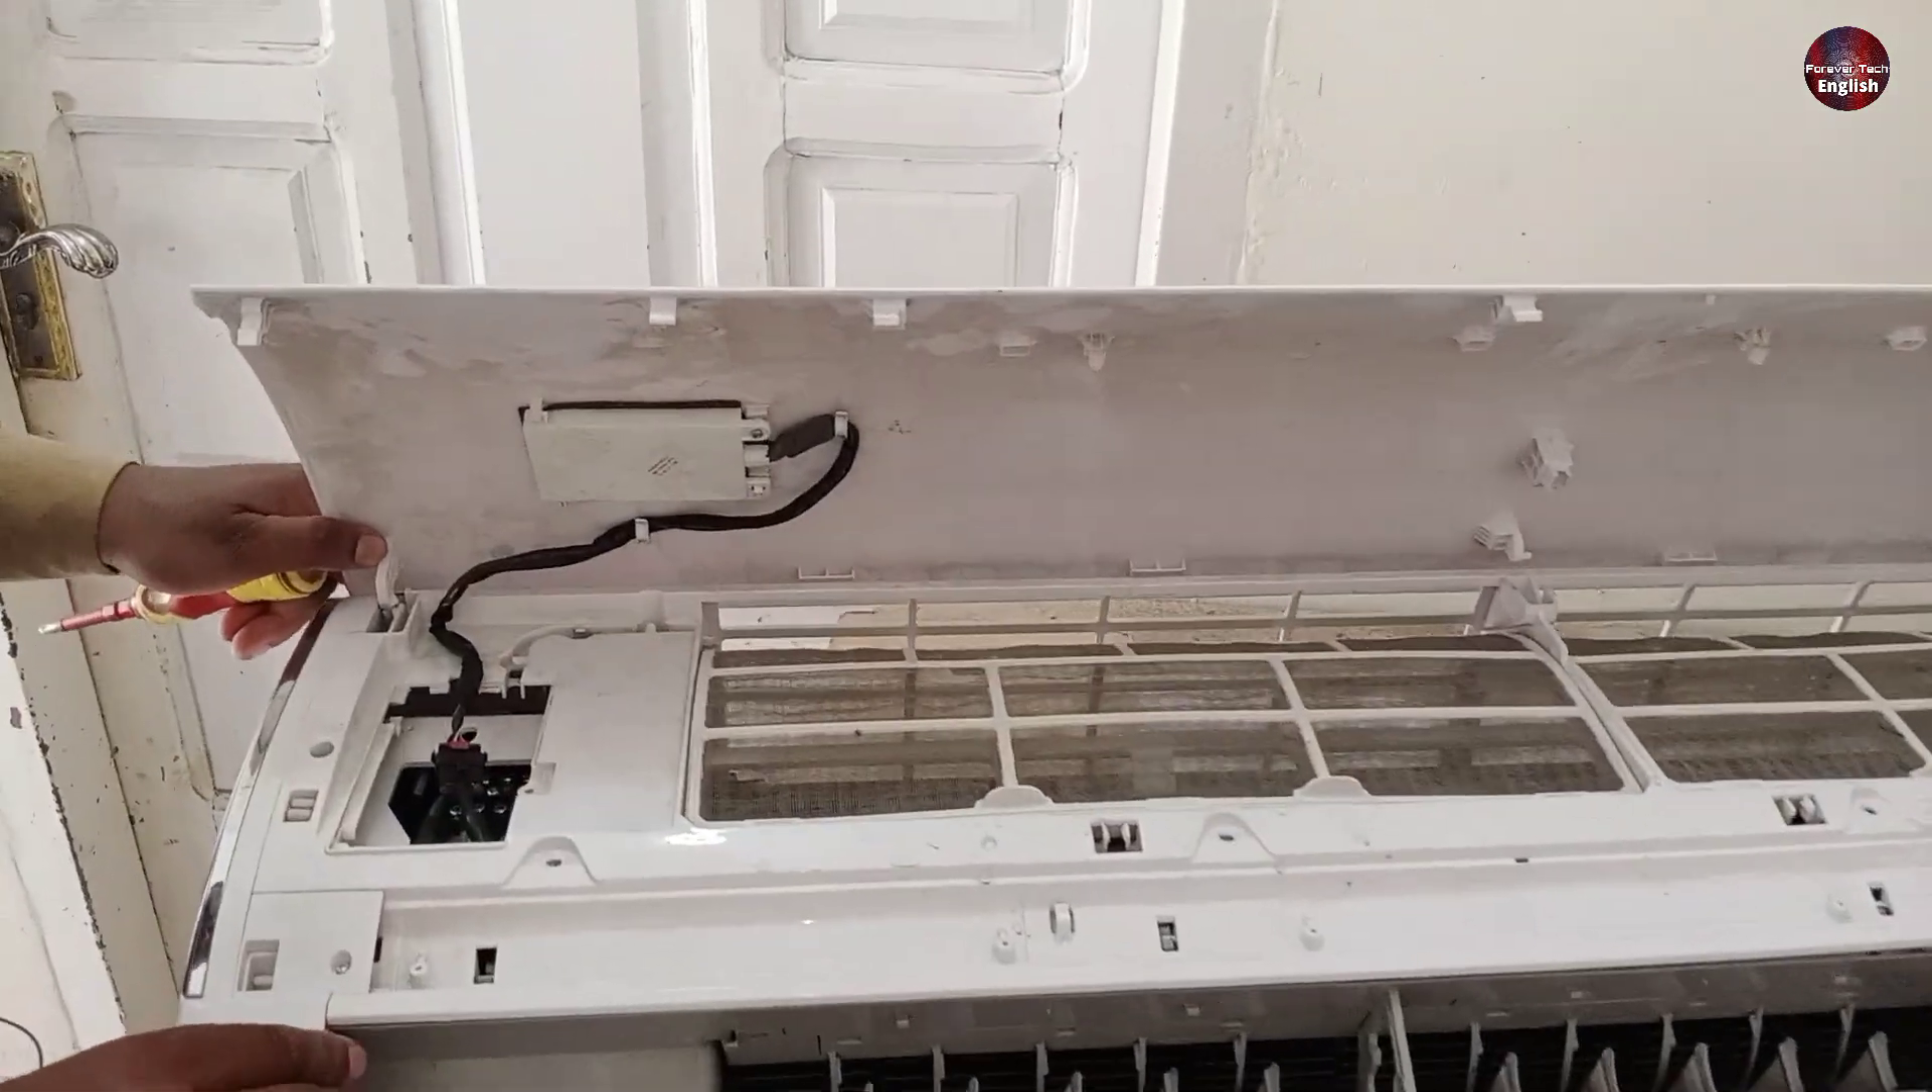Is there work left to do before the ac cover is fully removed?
Yes.